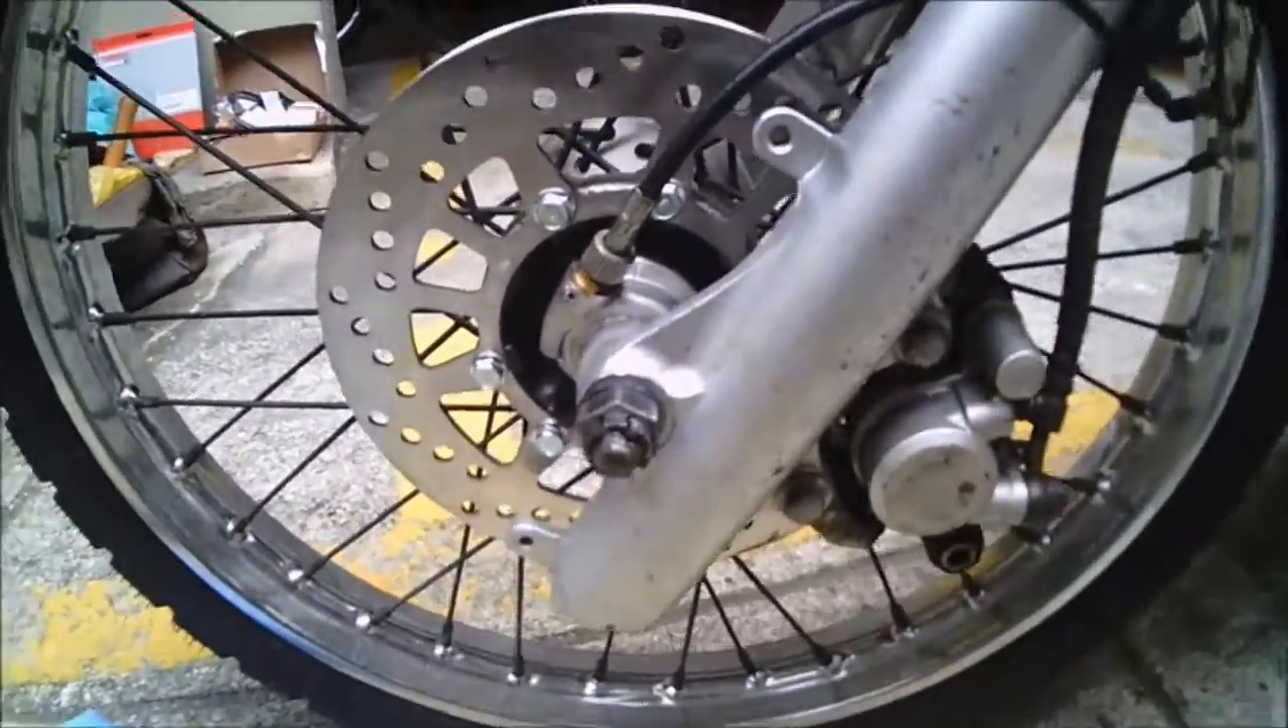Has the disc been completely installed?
Yes.